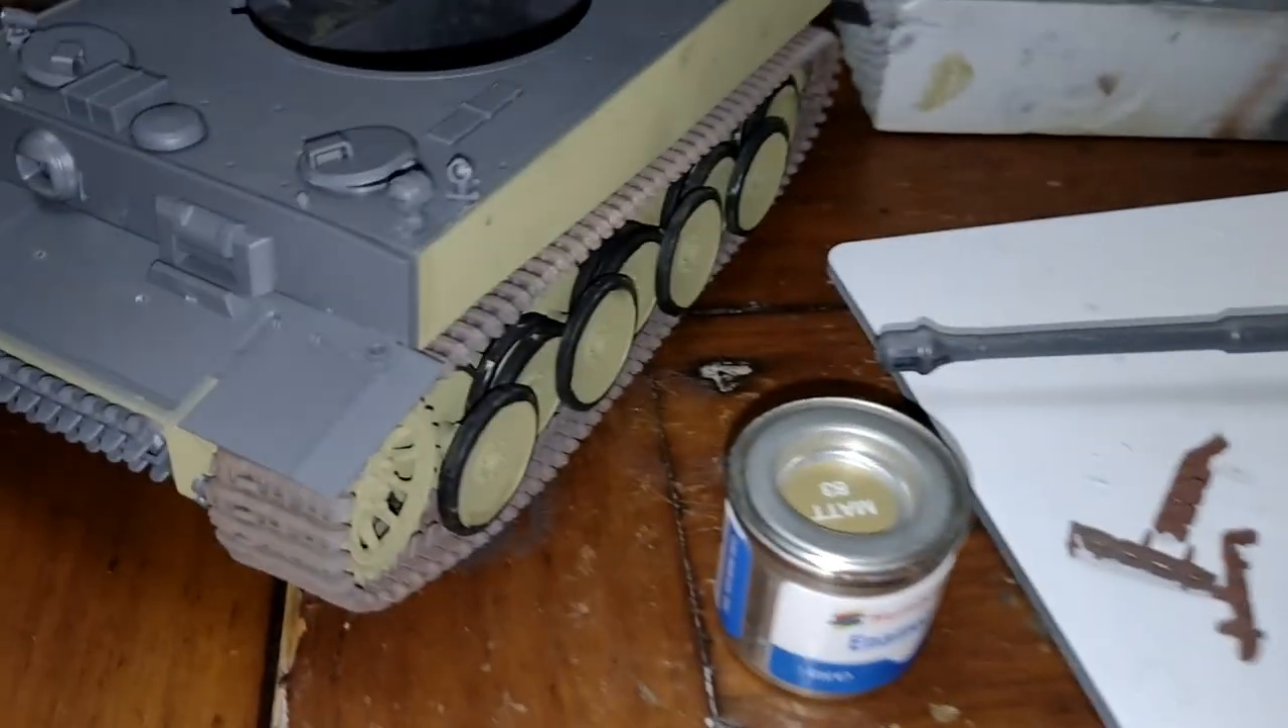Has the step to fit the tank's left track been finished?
Yes.